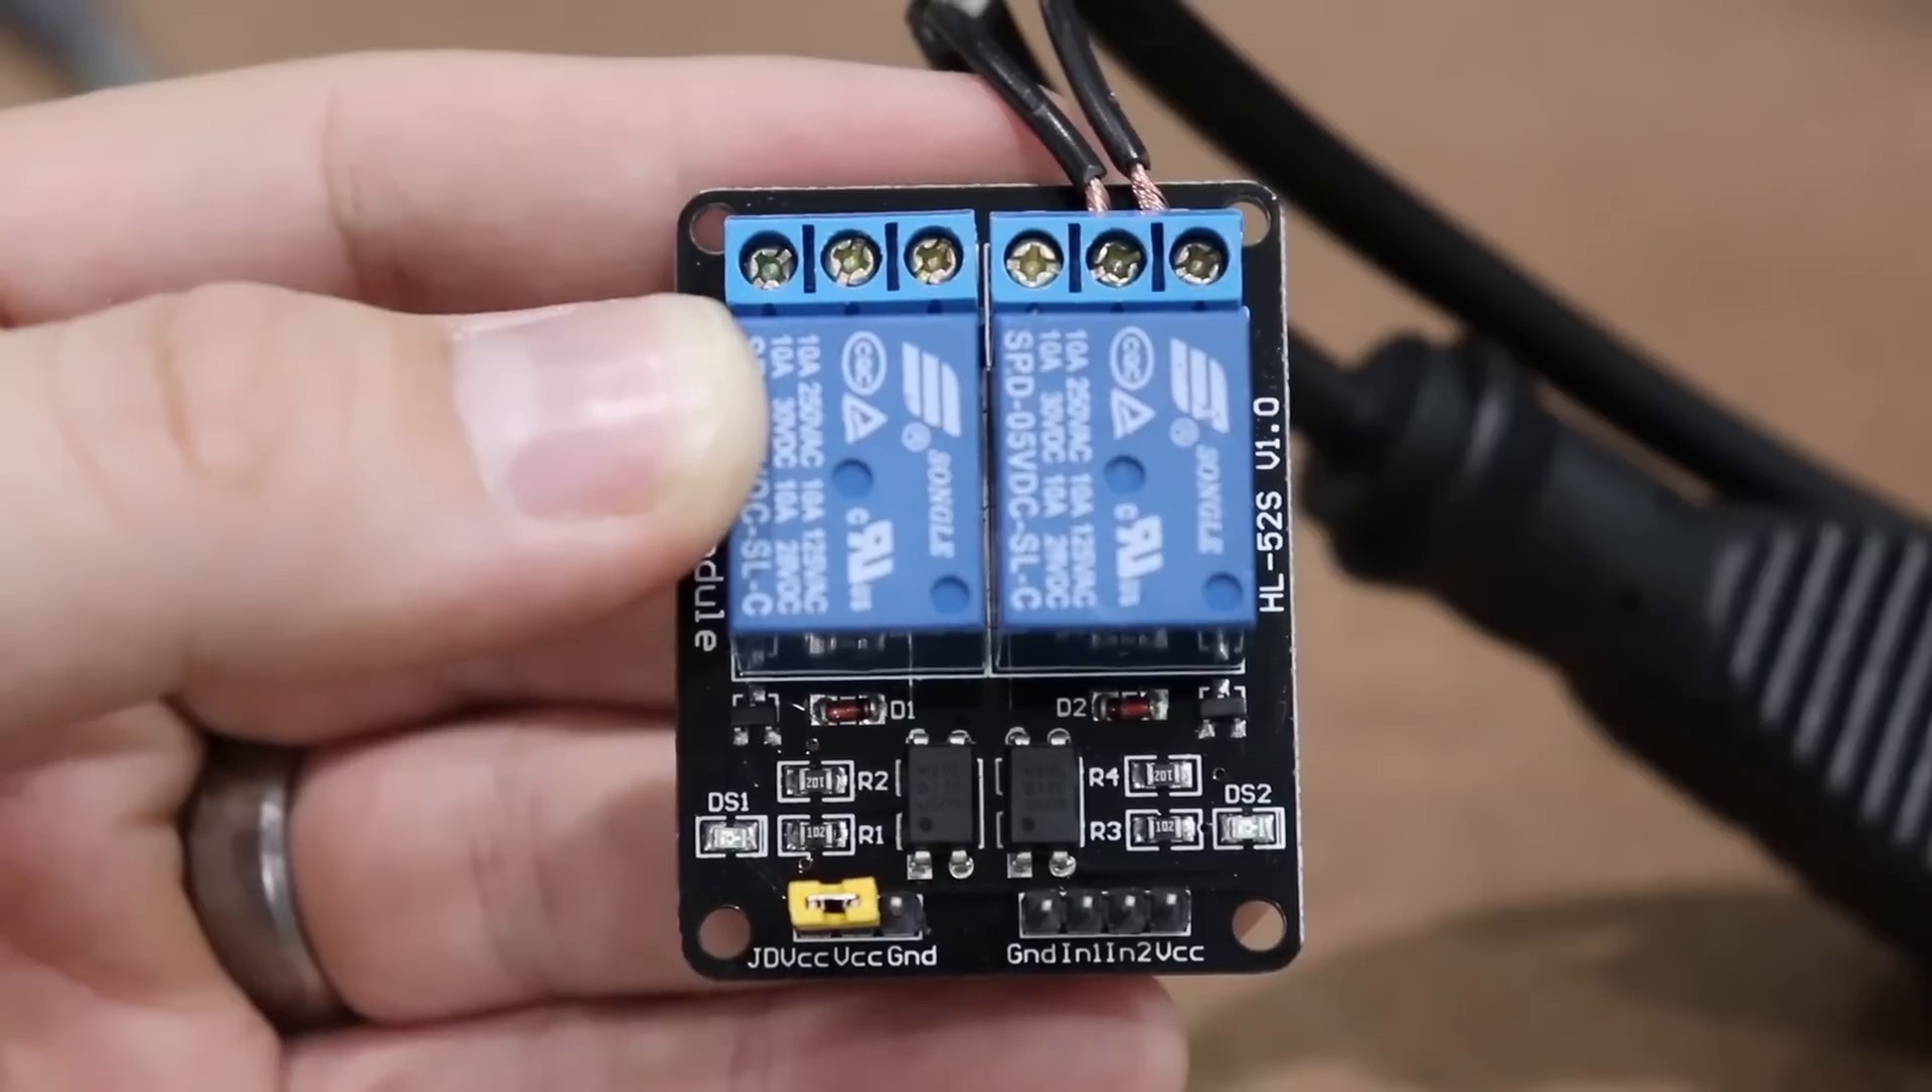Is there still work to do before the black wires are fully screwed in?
No.